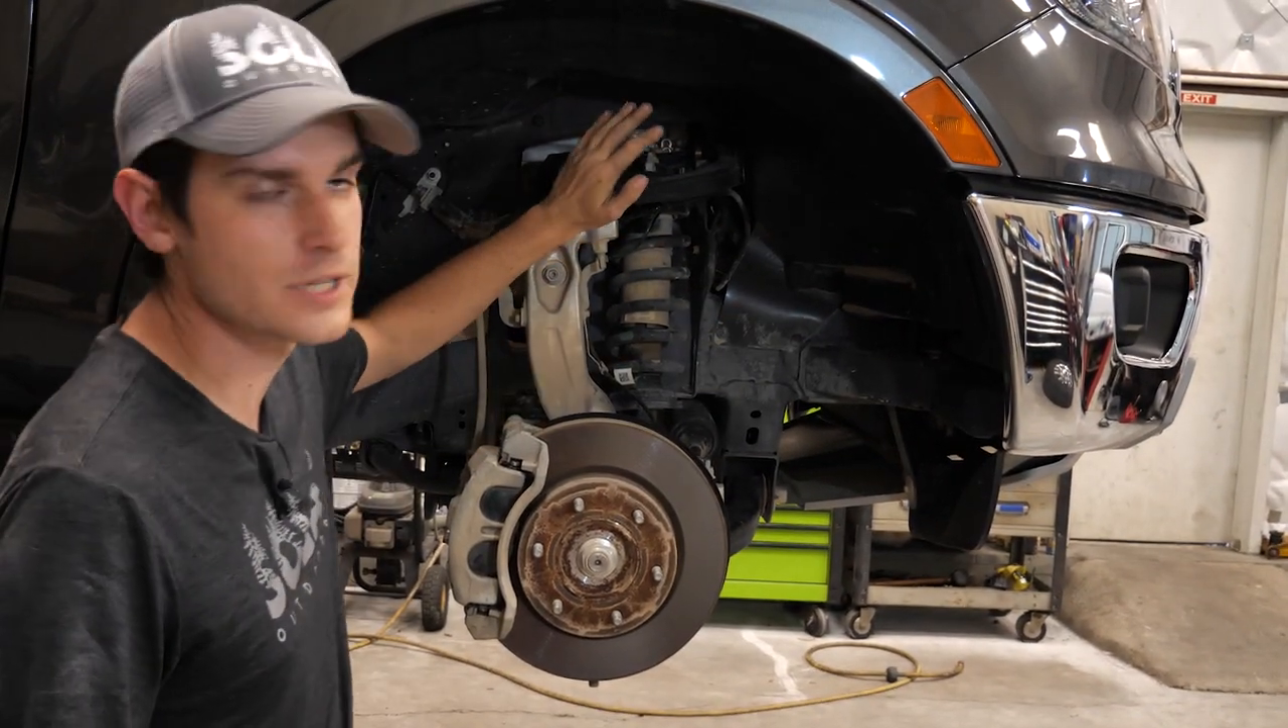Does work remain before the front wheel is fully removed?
No.